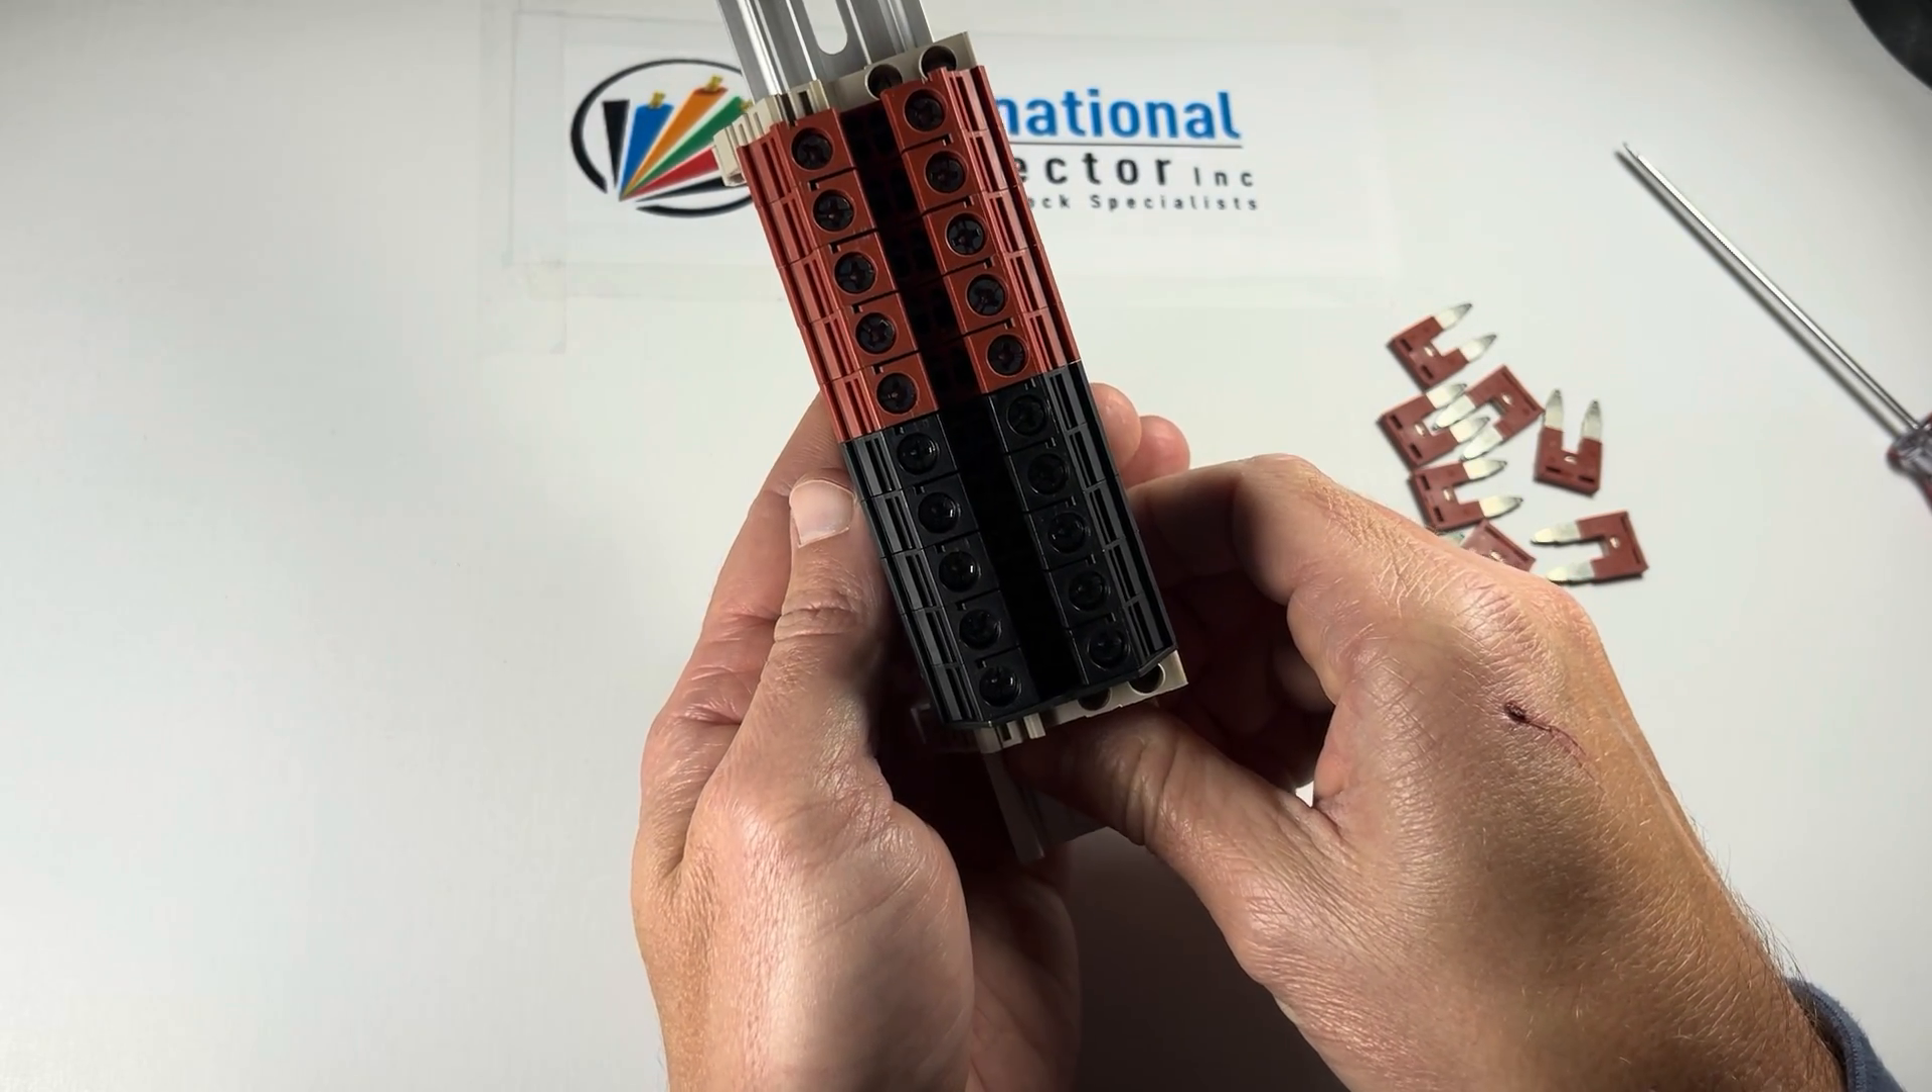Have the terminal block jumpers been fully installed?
No.